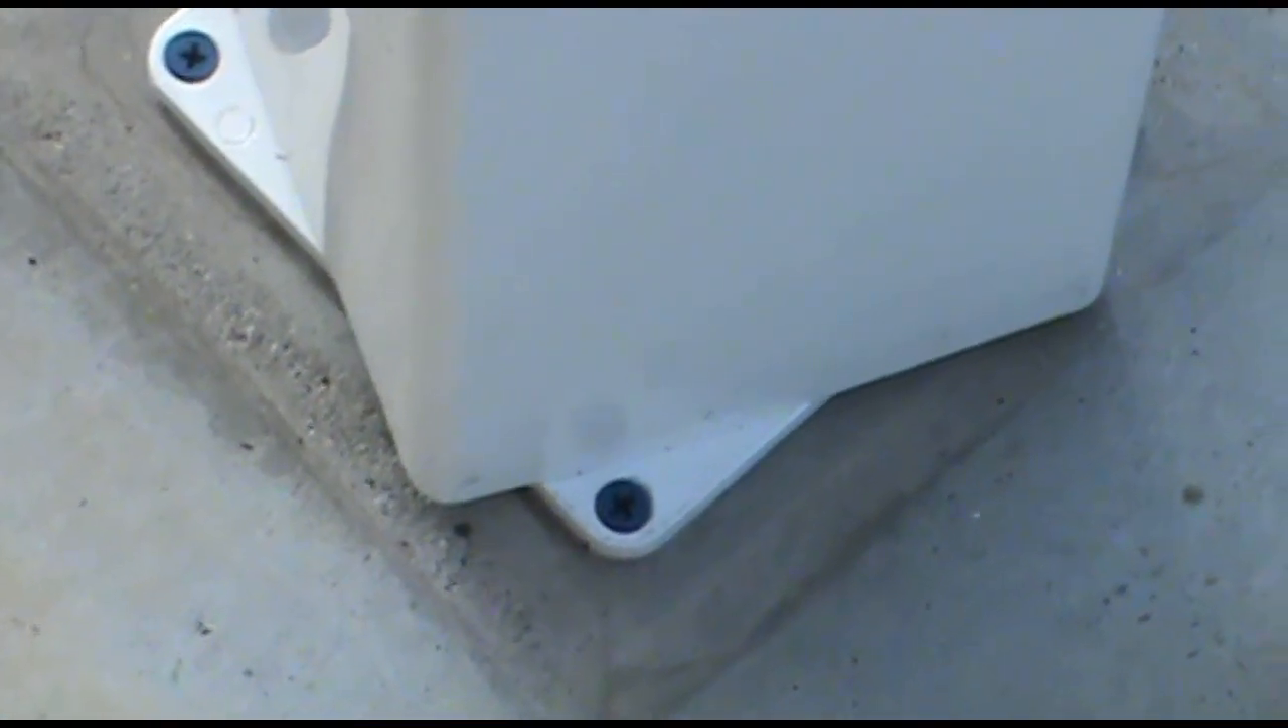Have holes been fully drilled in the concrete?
Yes.